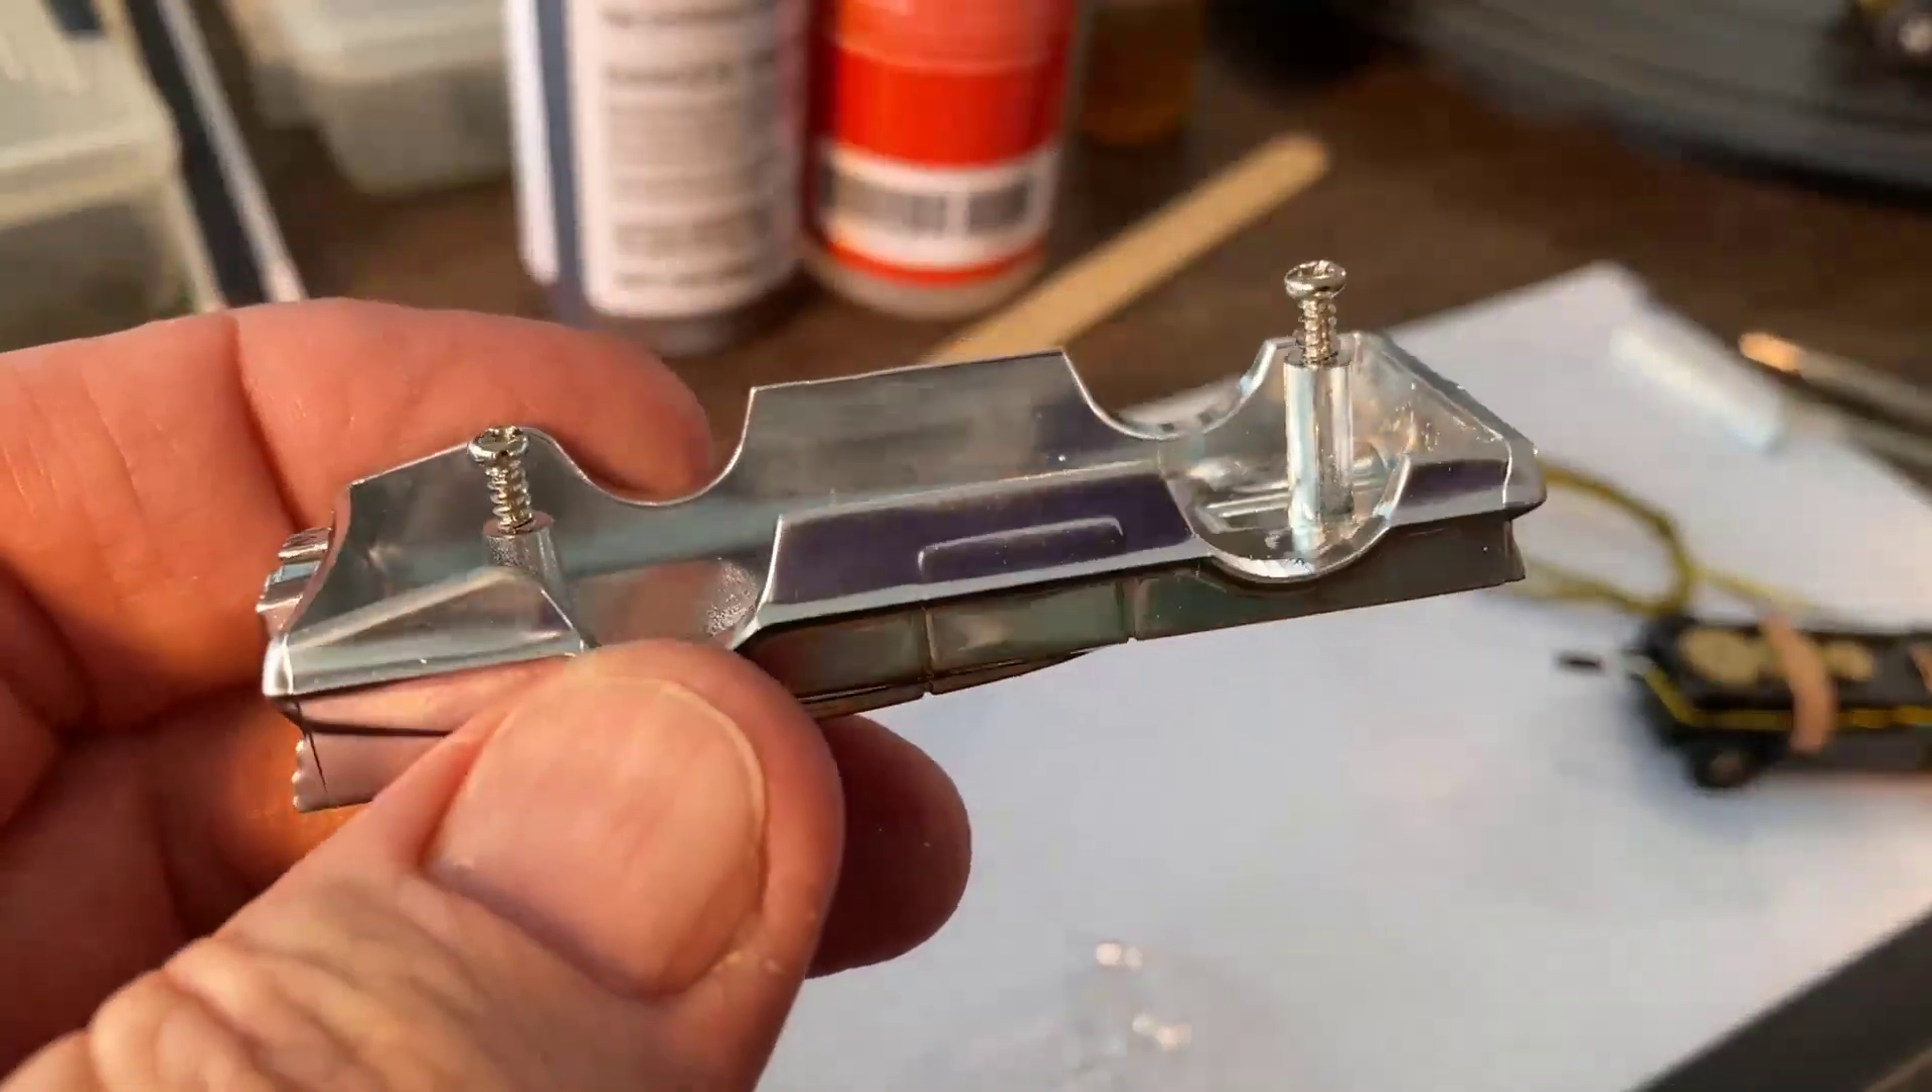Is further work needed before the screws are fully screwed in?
Yes.